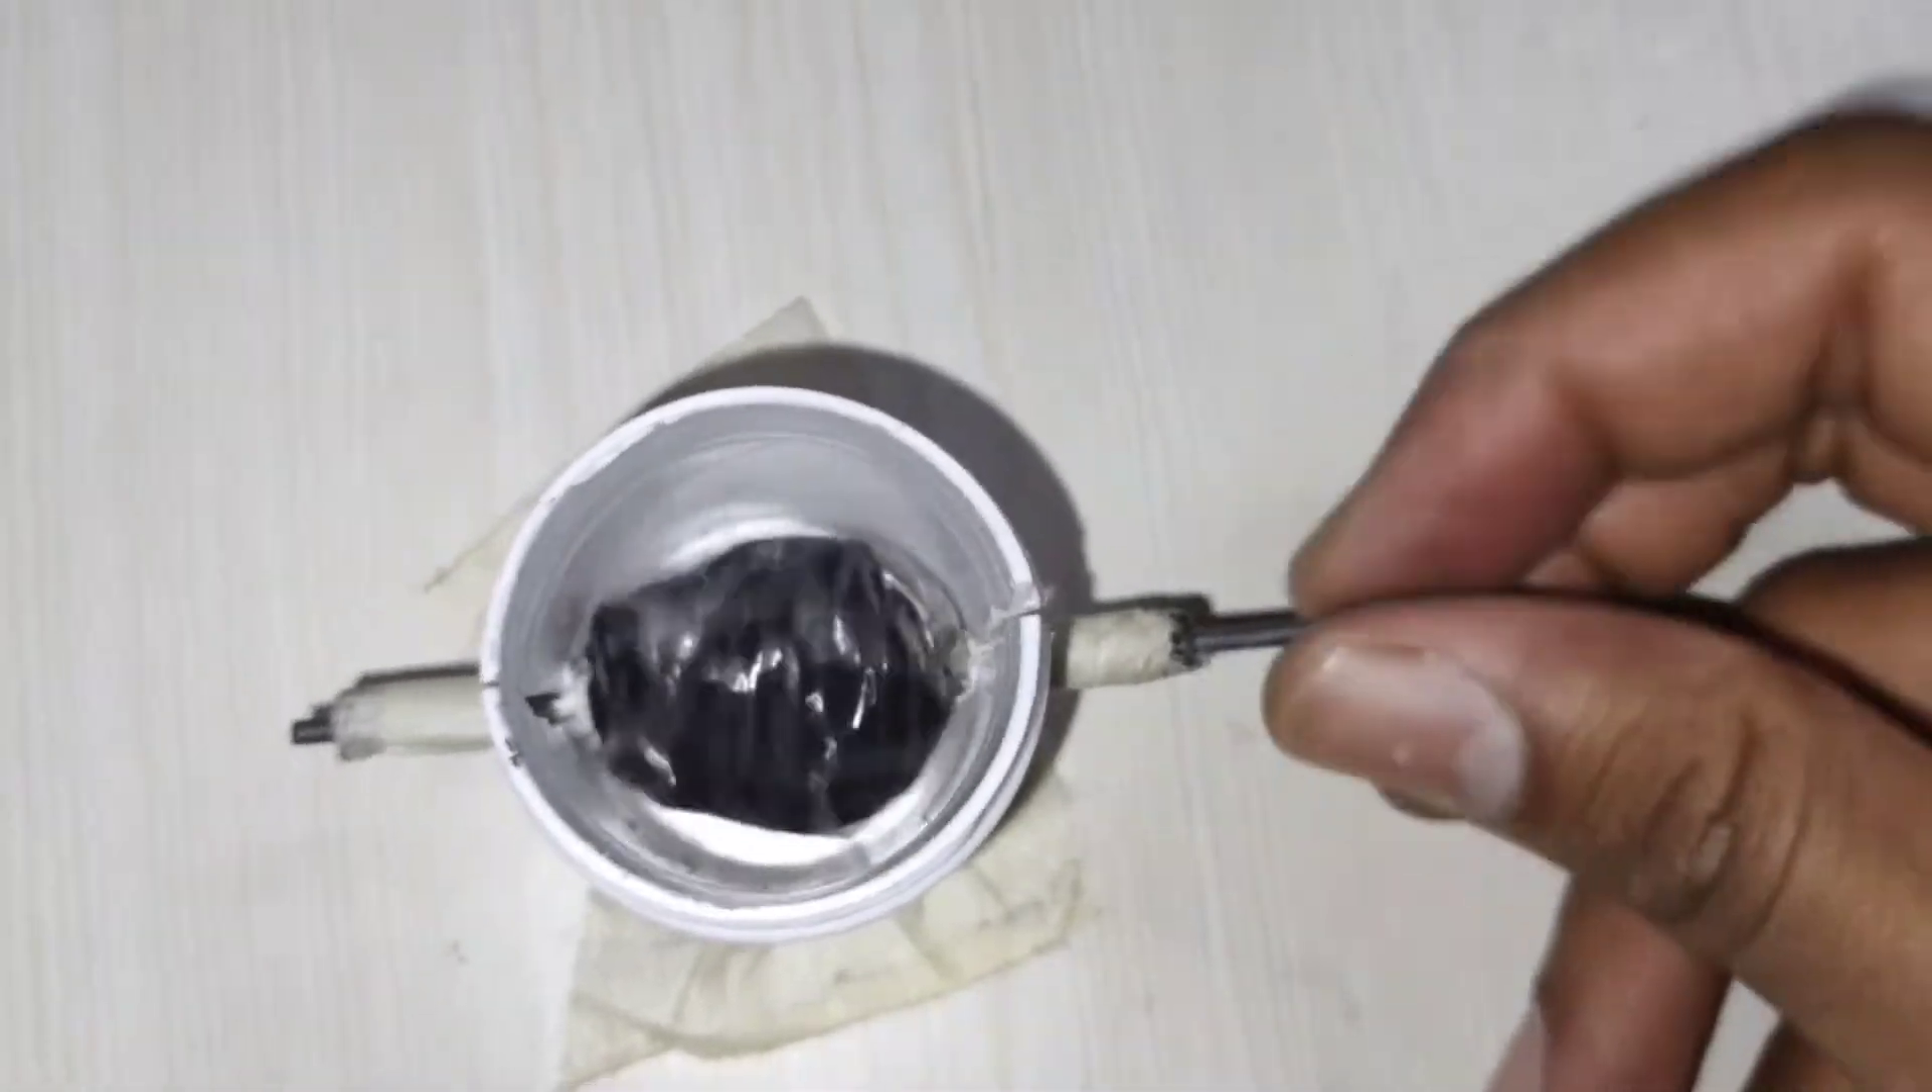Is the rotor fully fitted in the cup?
Yes.